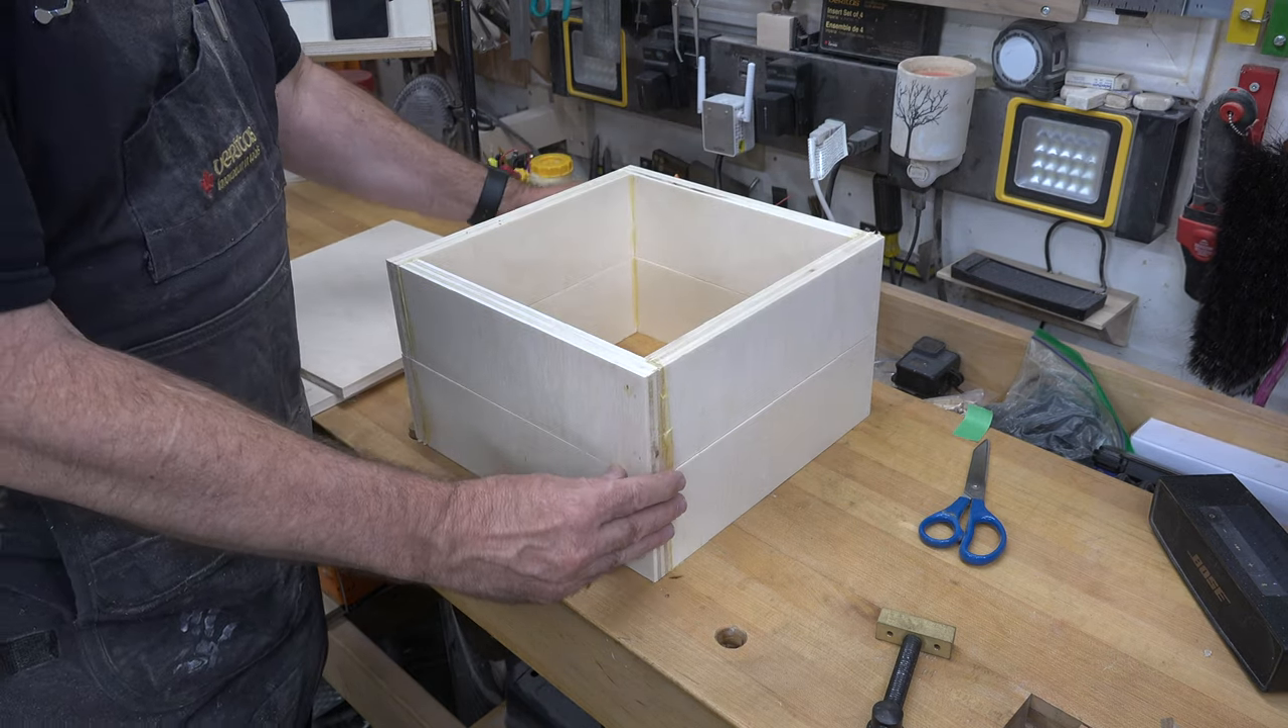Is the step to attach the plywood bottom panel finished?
No.